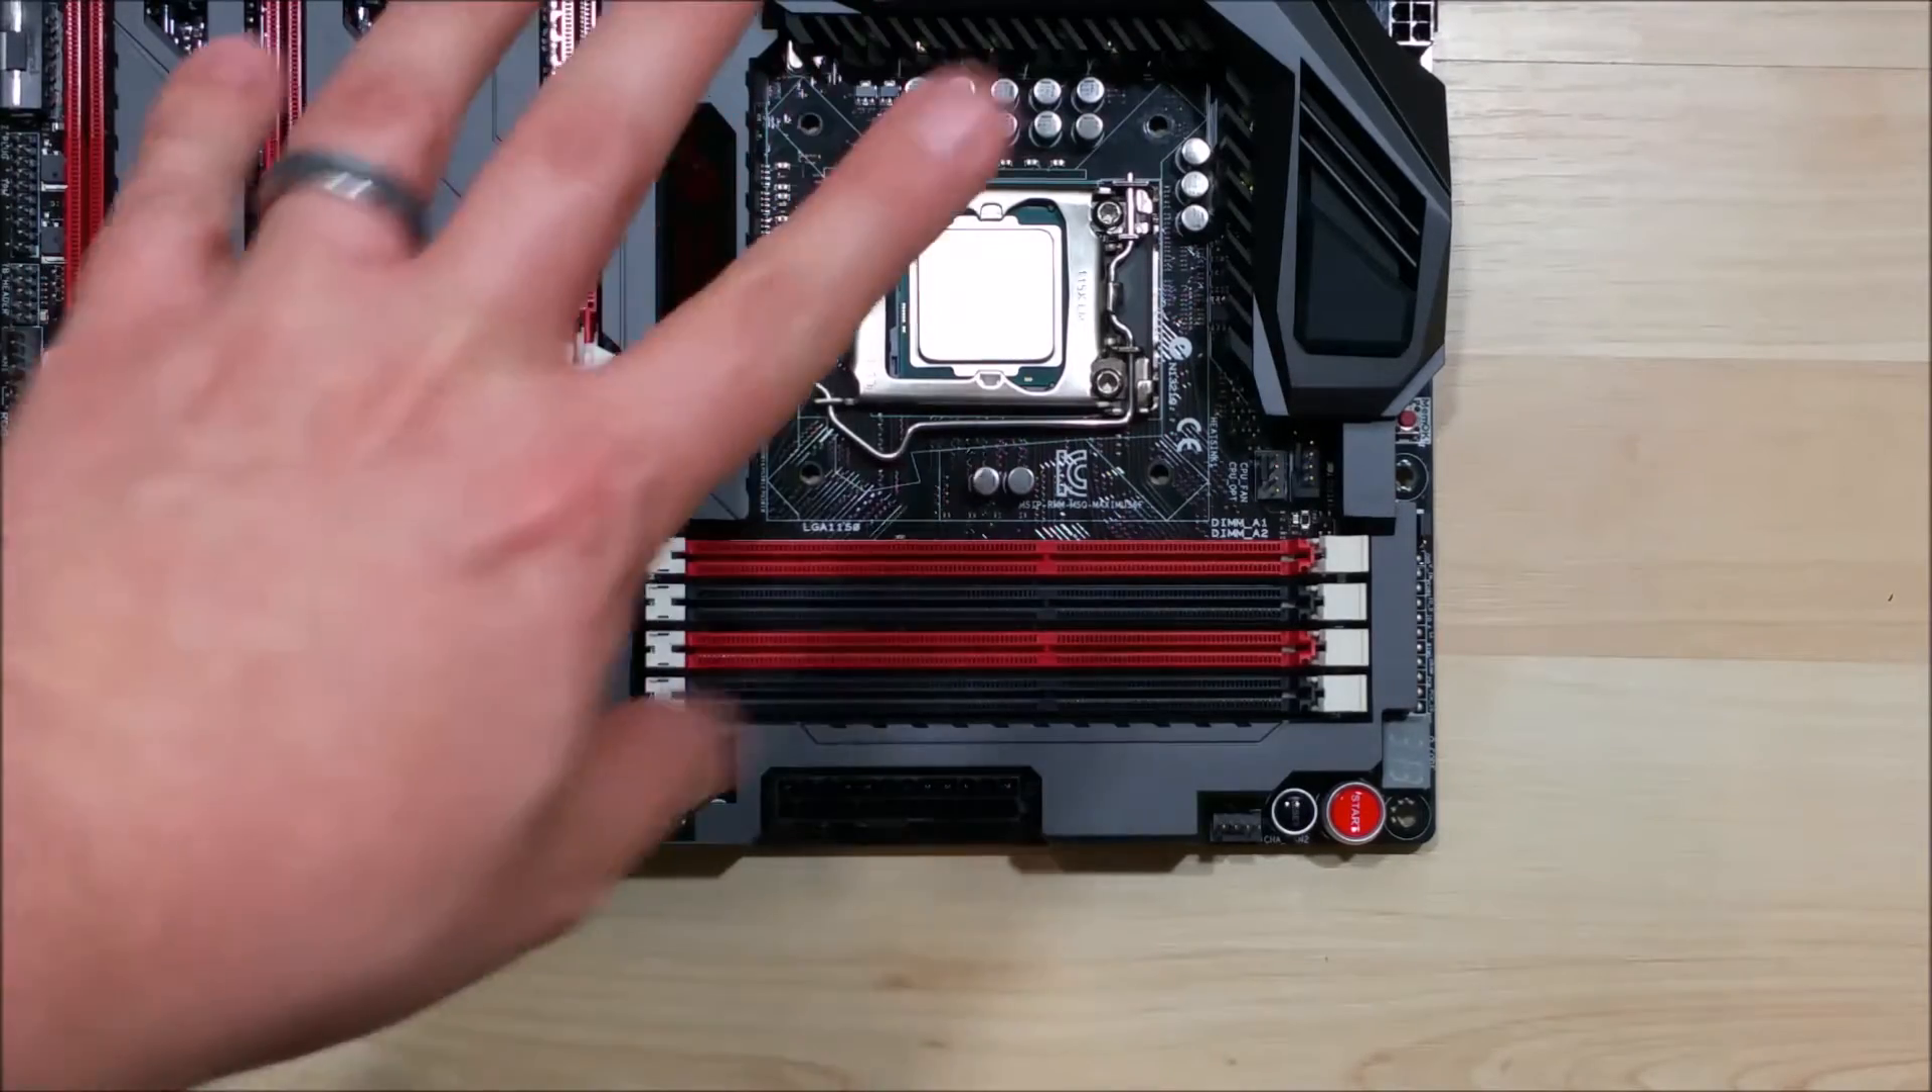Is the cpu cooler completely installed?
No.